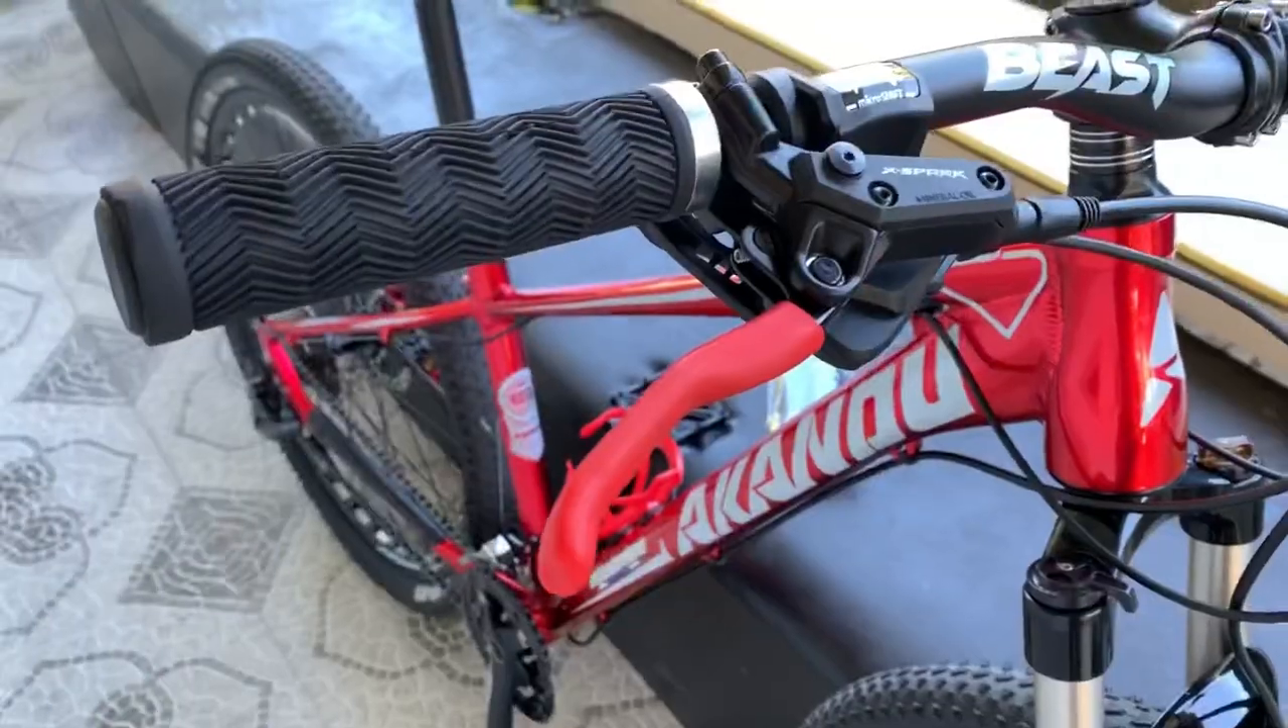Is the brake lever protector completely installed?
Yes.